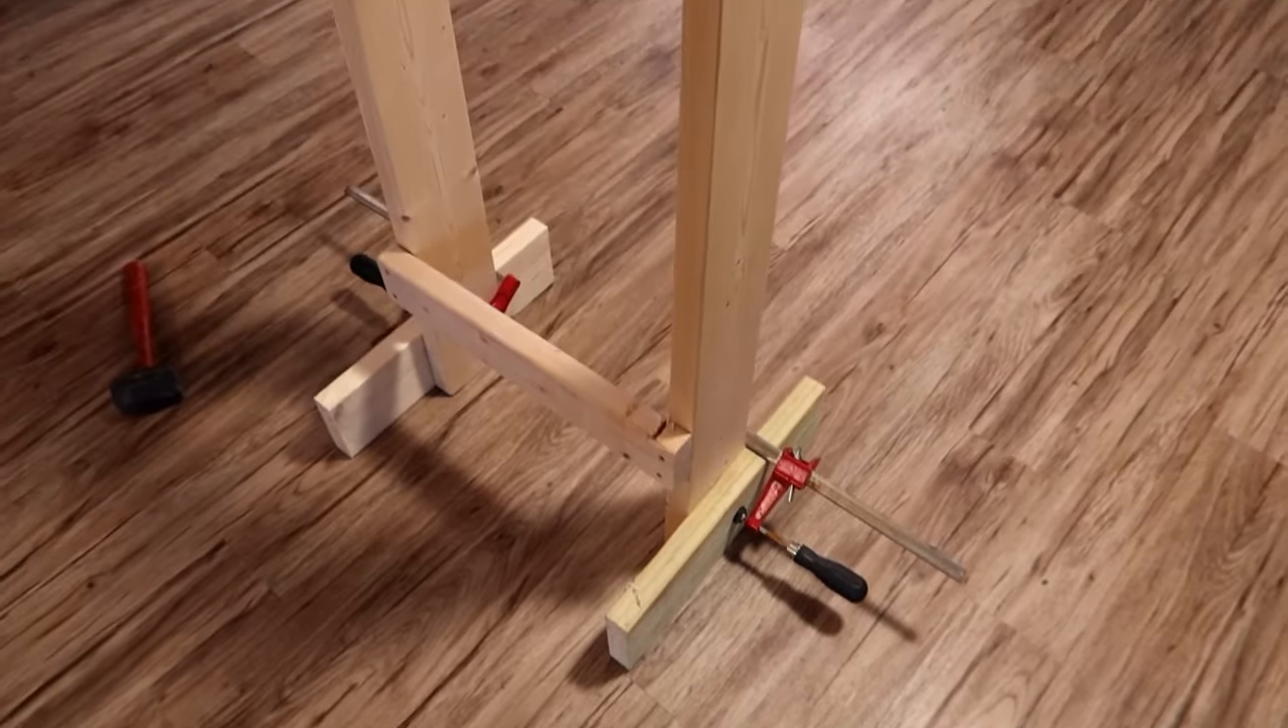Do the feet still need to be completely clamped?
No.